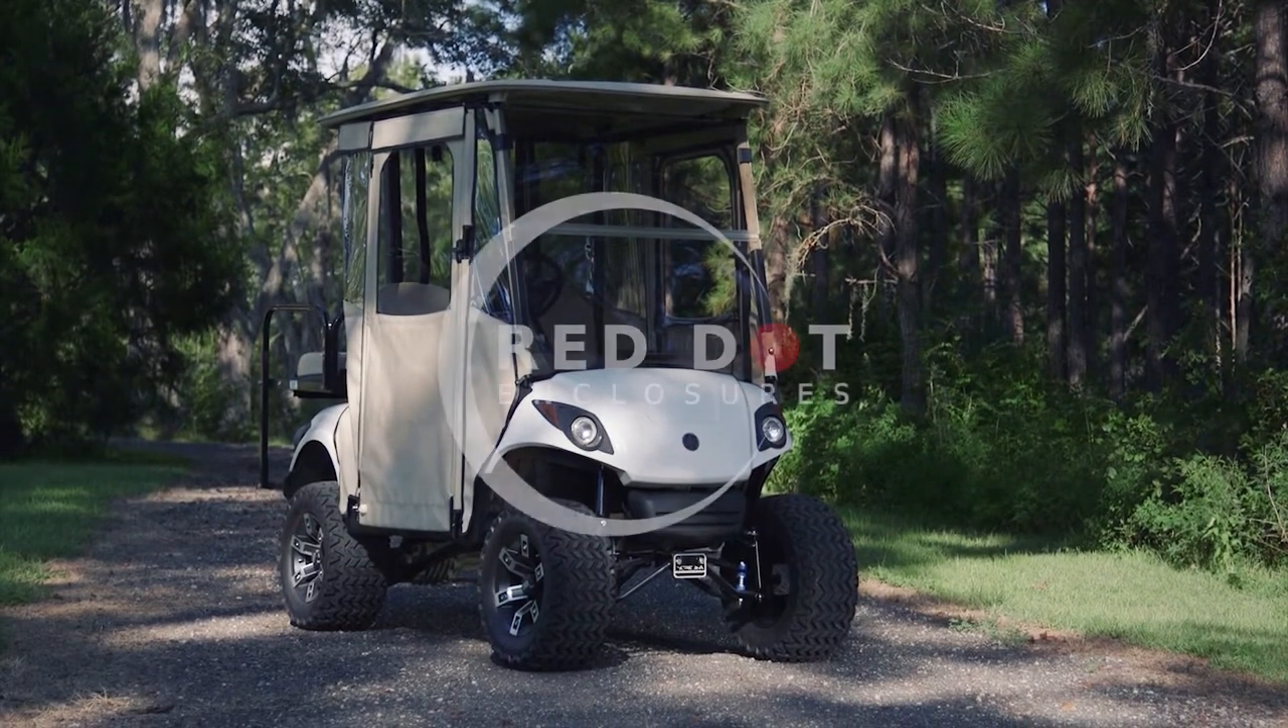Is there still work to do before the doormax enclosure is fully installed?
No.